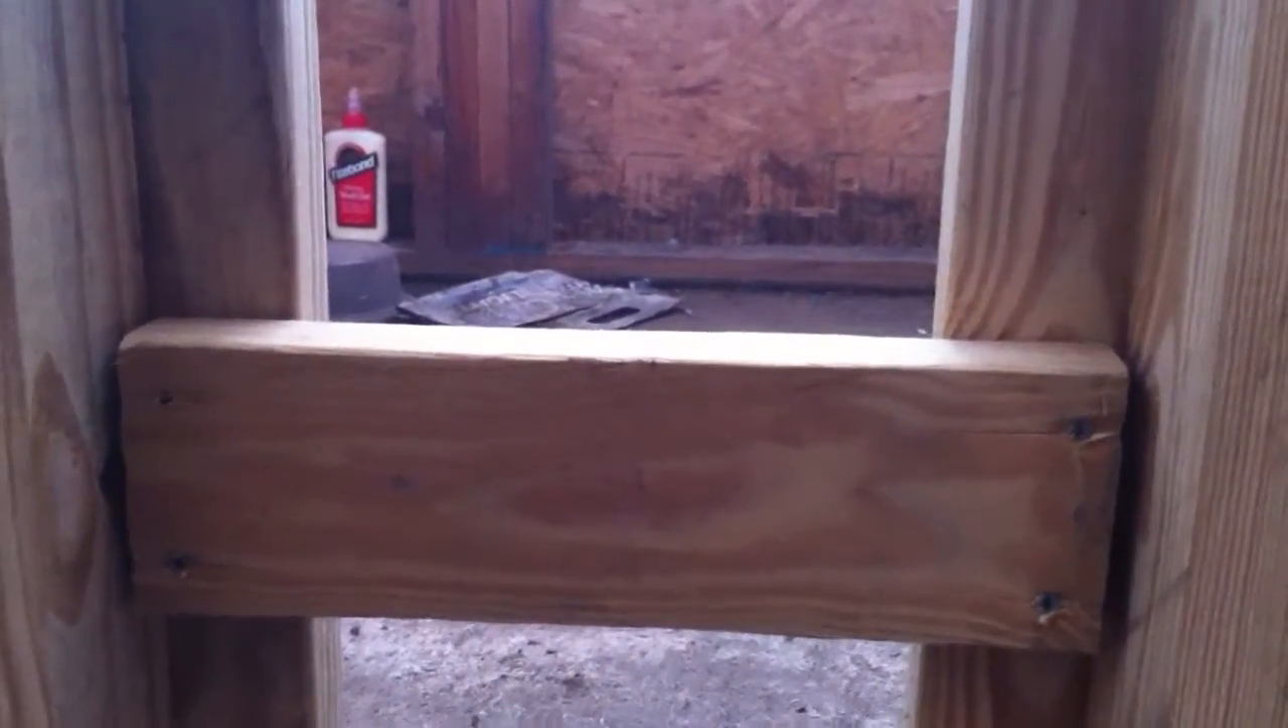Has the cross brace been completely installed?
Yes.